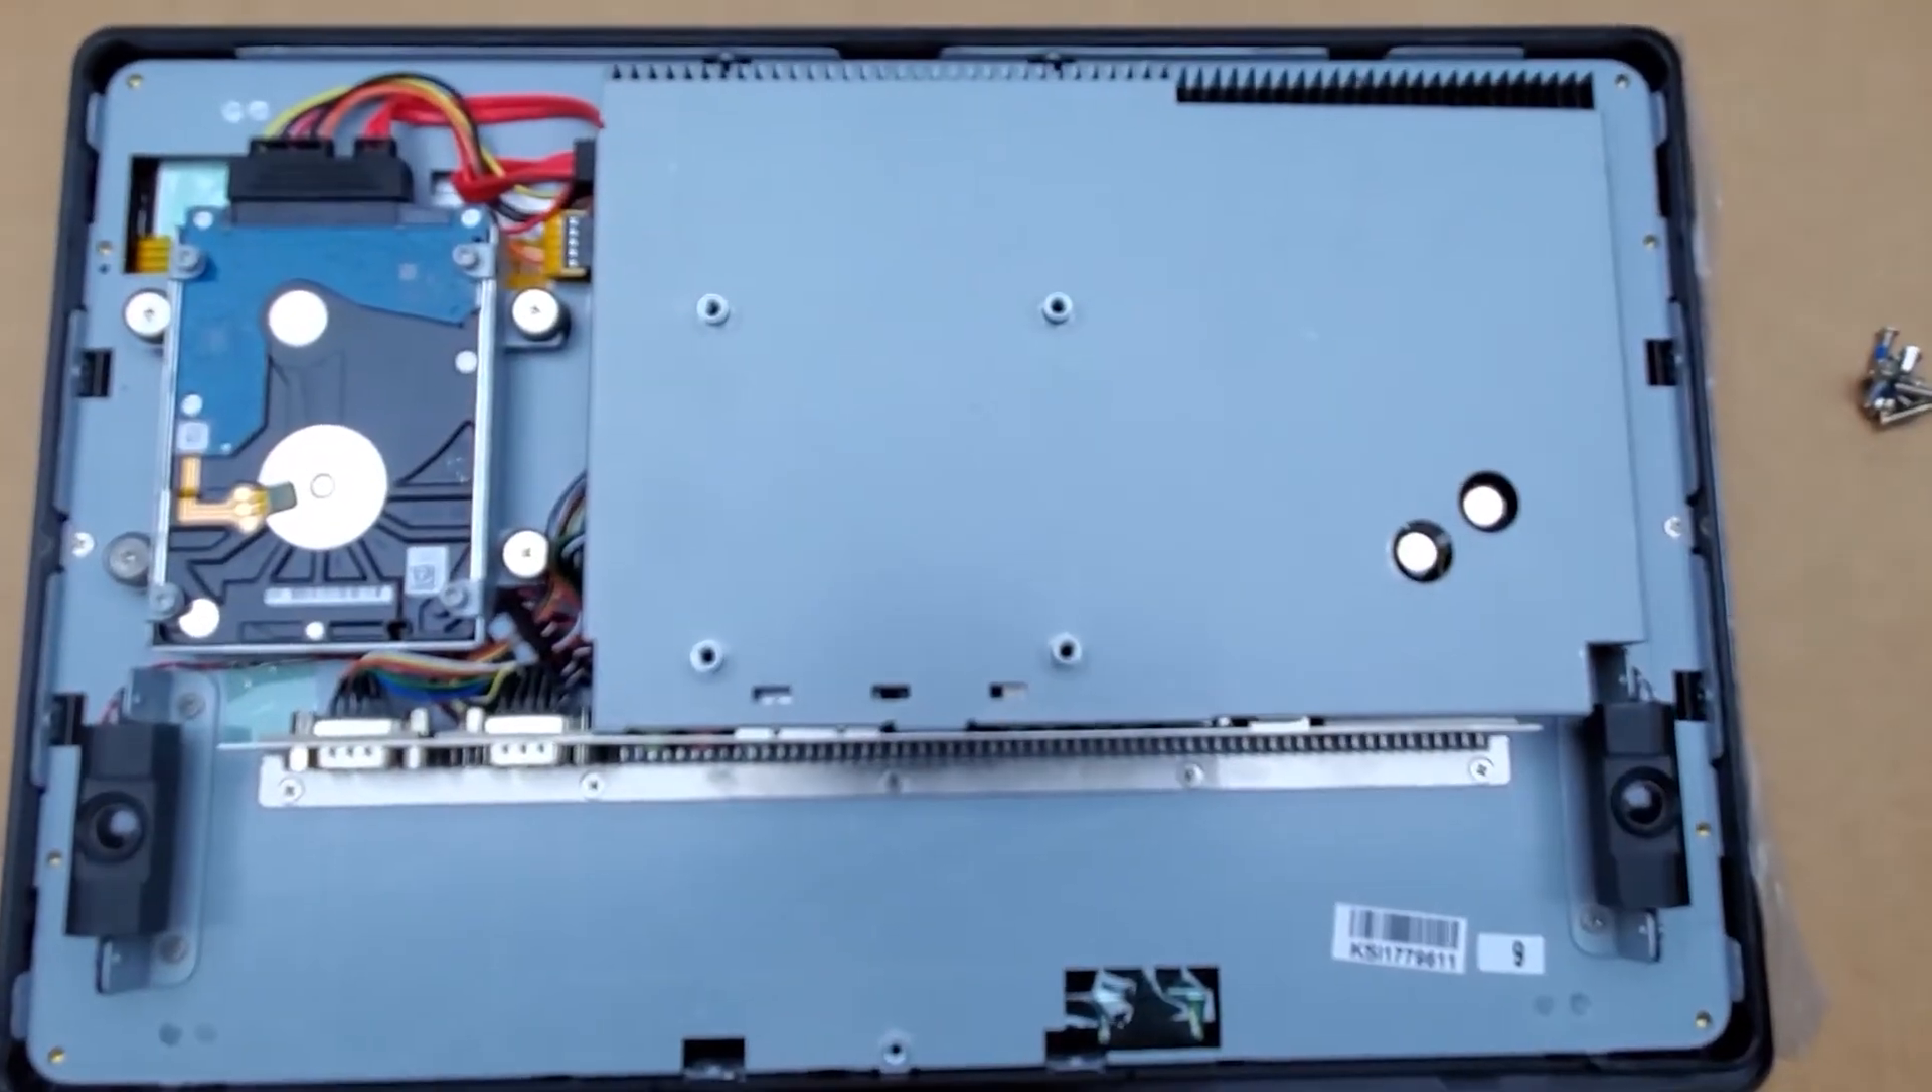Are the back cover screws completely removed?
Yes.